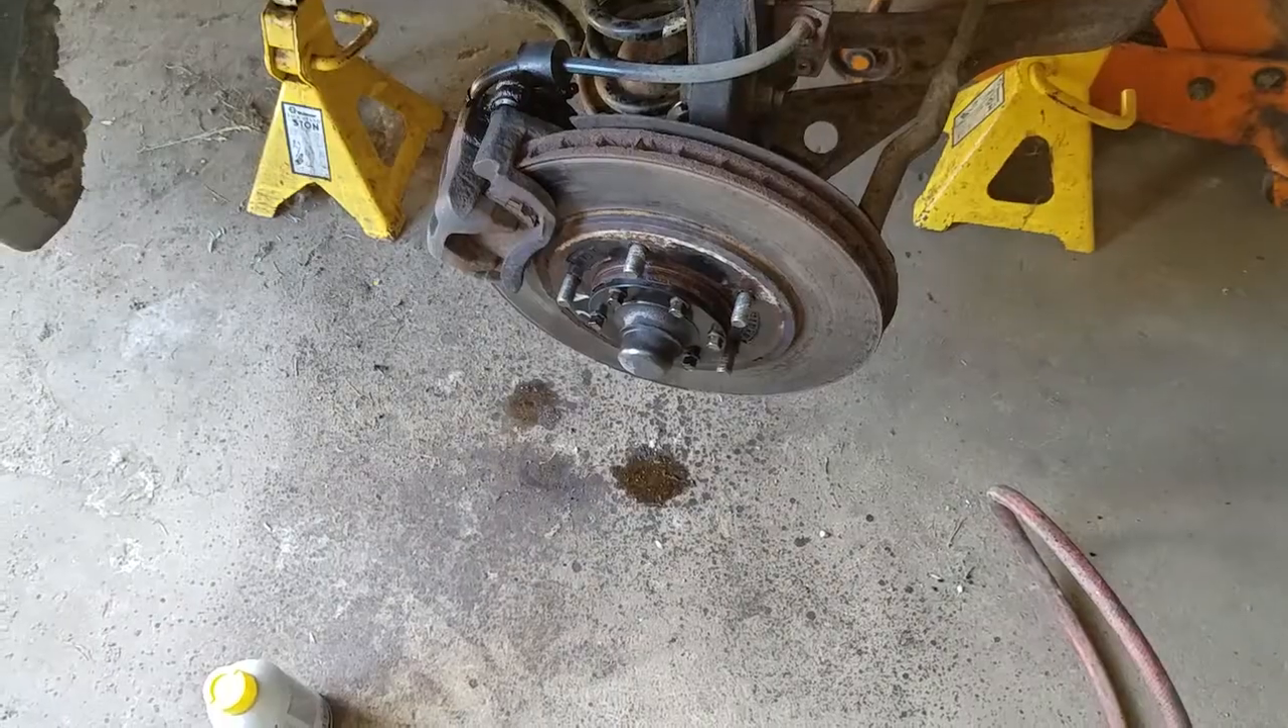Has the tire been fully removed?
Yes.